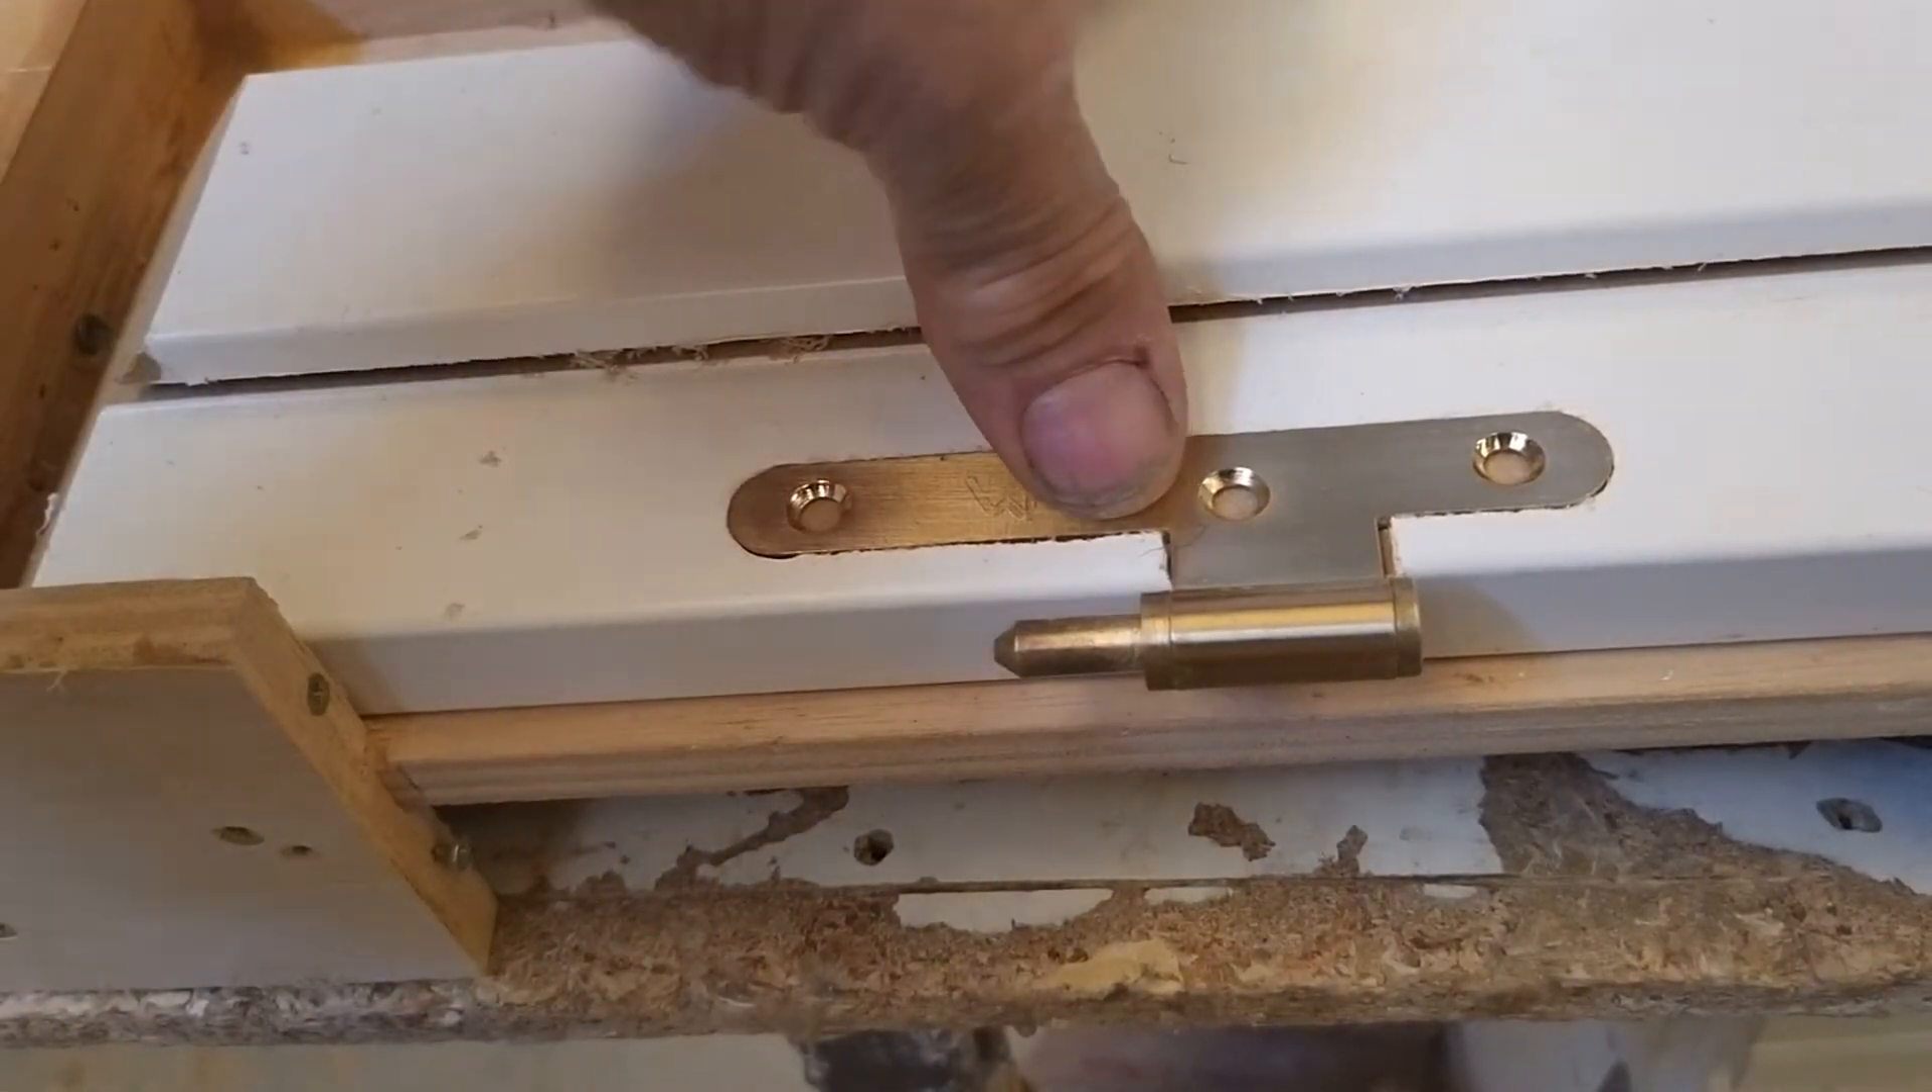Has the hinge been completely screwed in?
No.